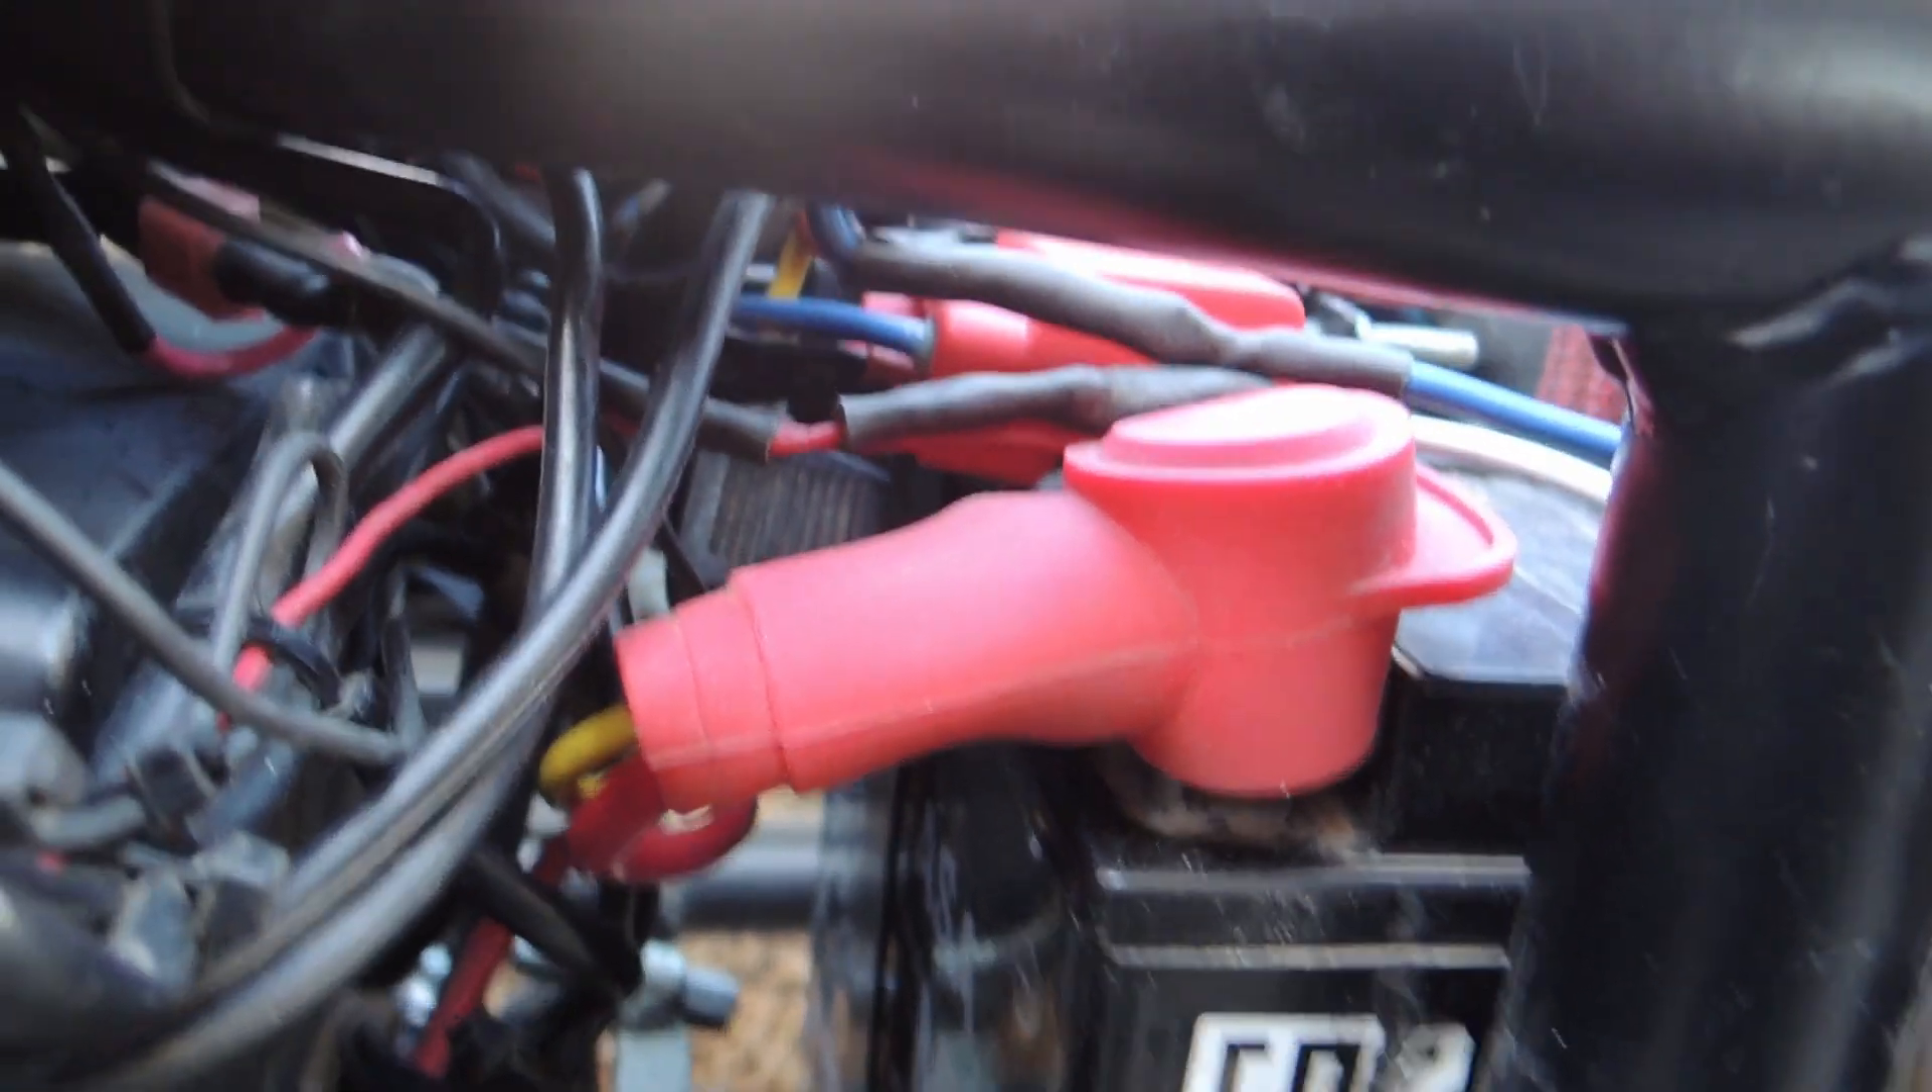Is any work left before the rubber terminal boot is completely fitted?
No.